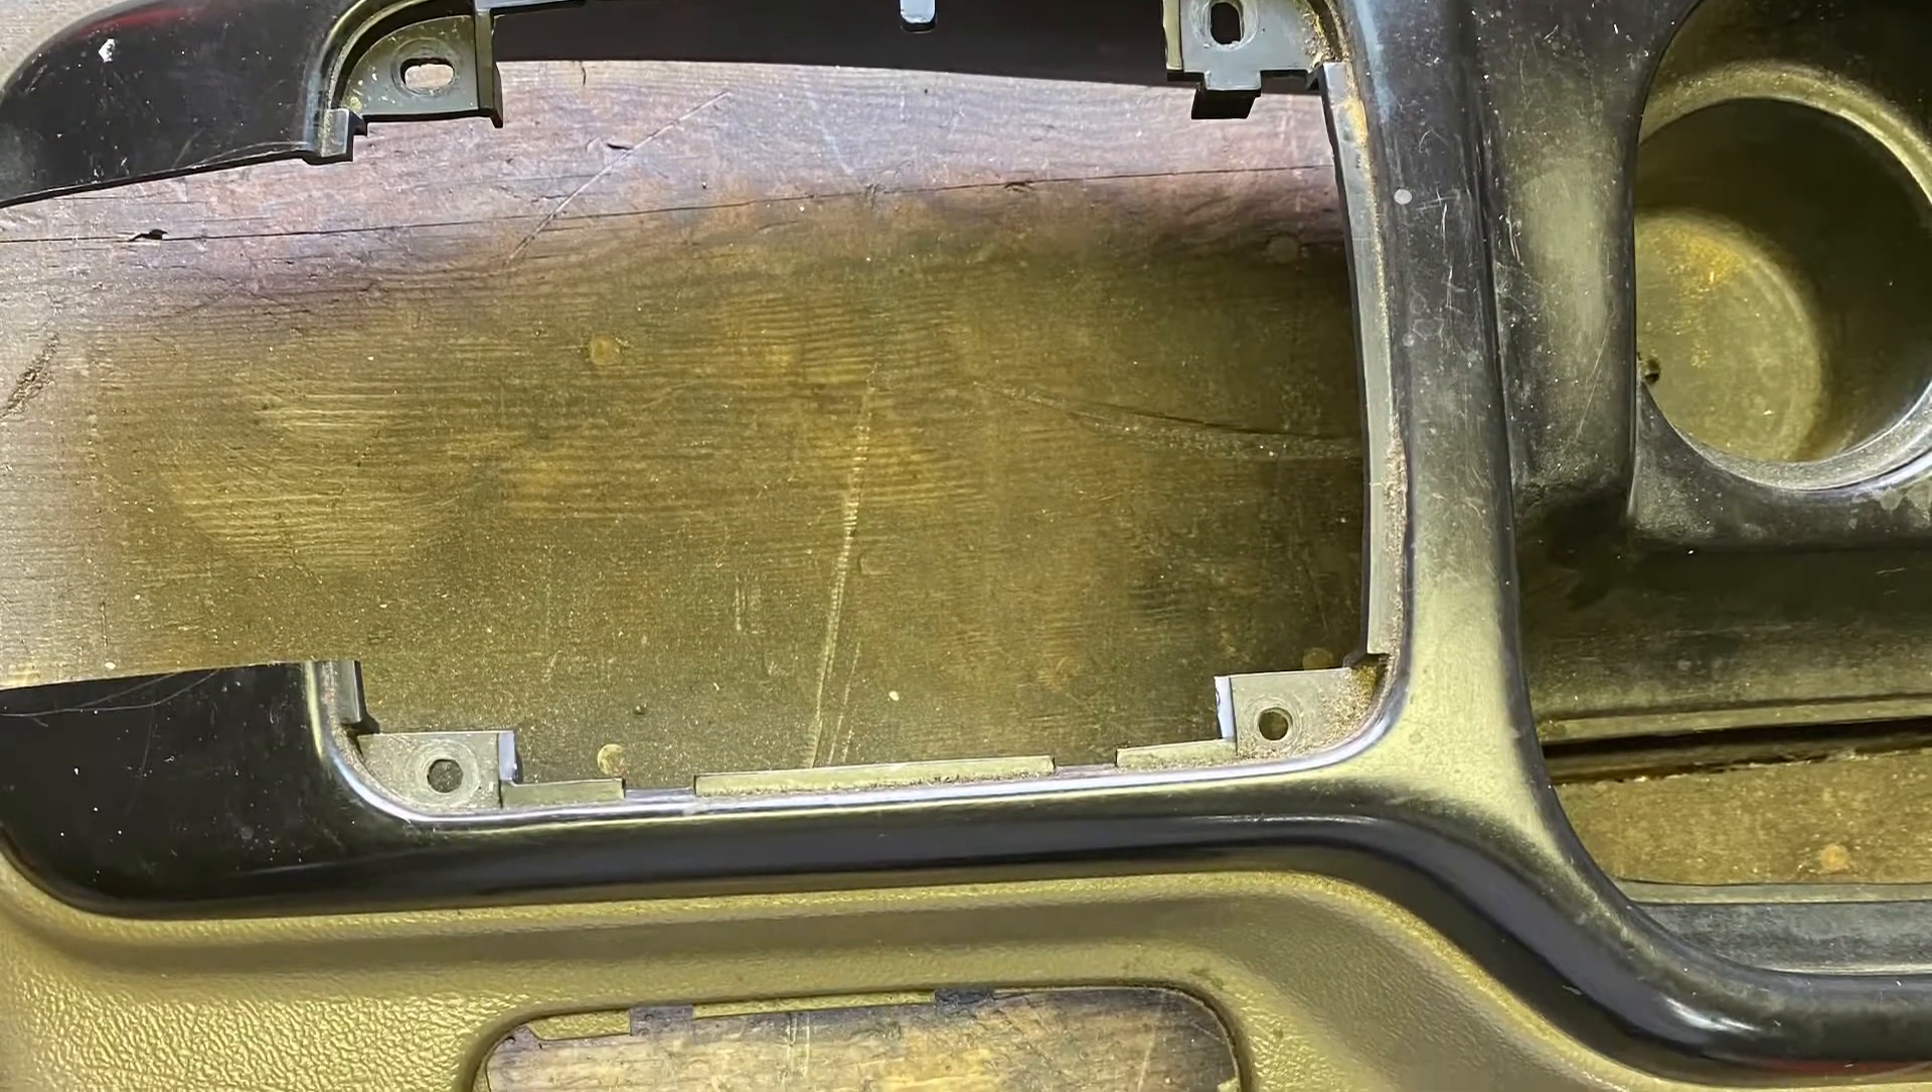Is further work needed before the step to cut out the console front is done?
No.